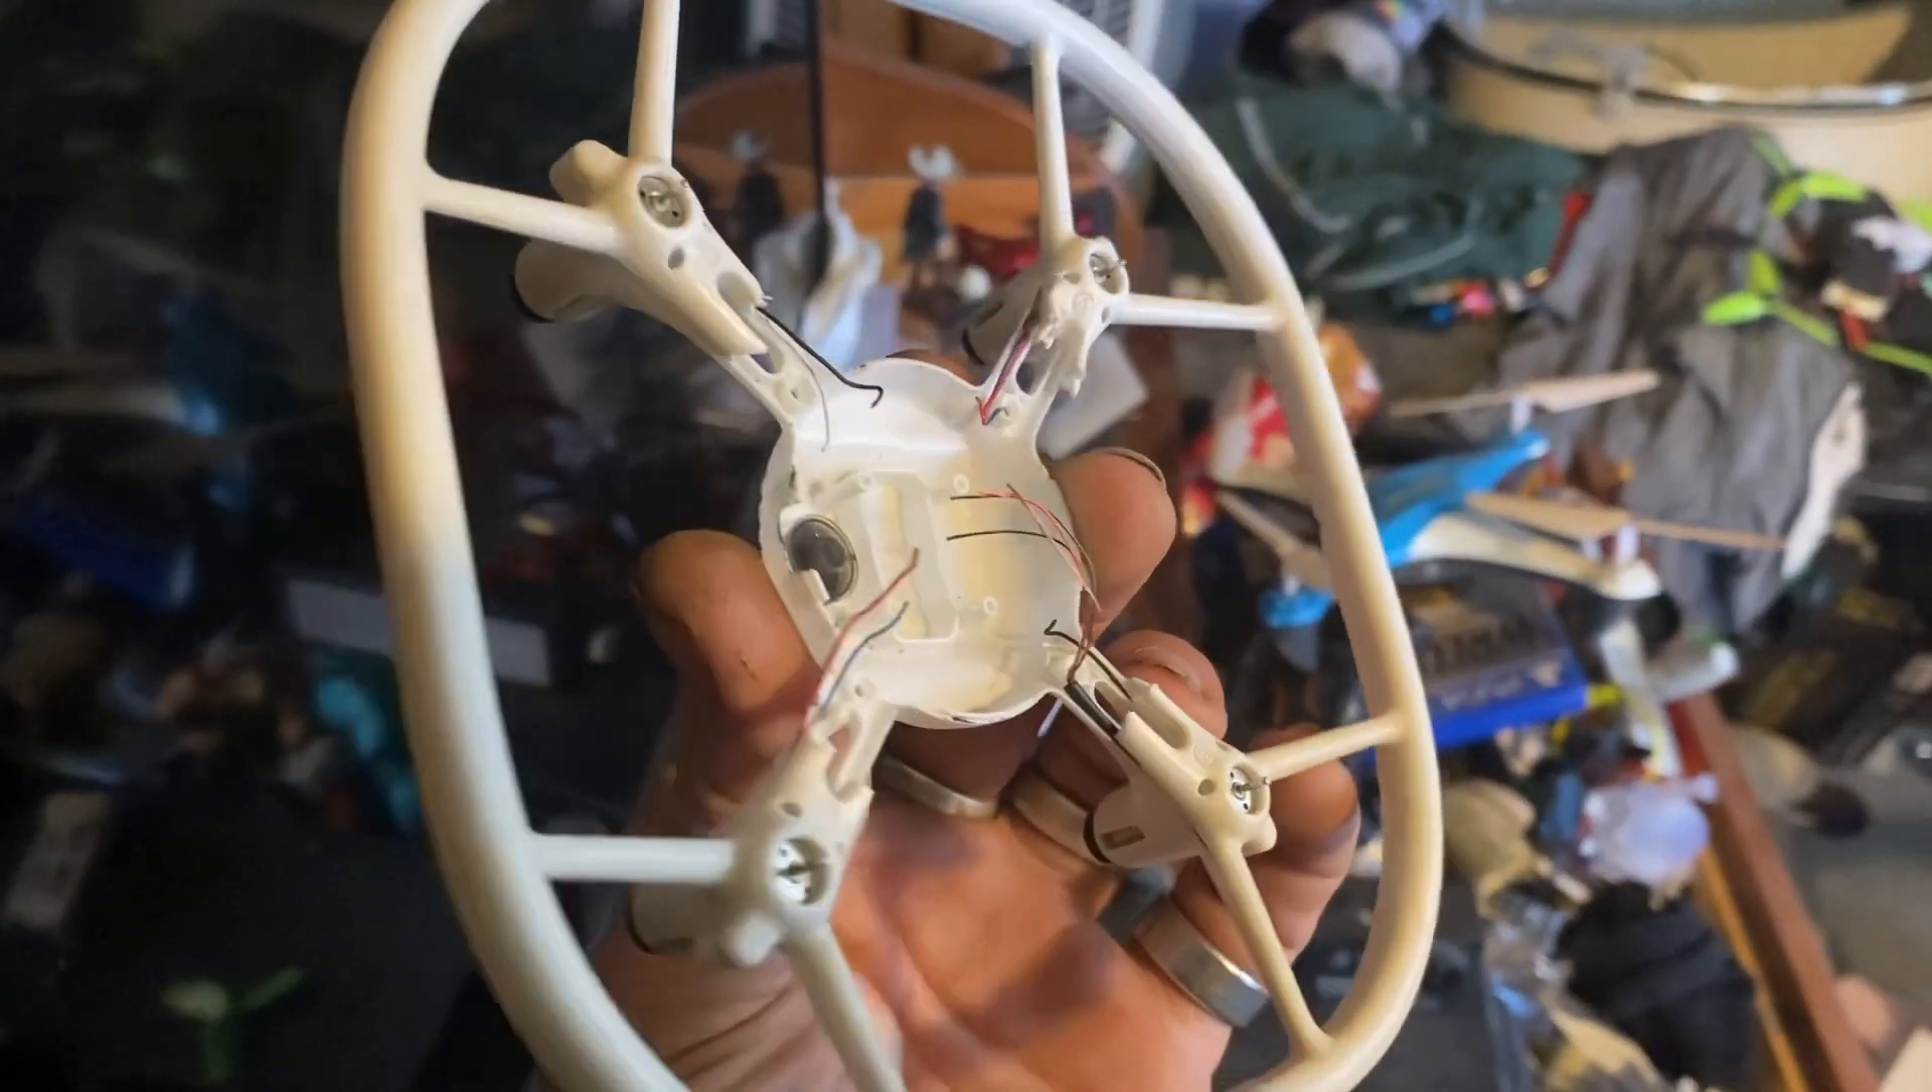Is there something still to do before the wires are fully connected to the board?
Yes.